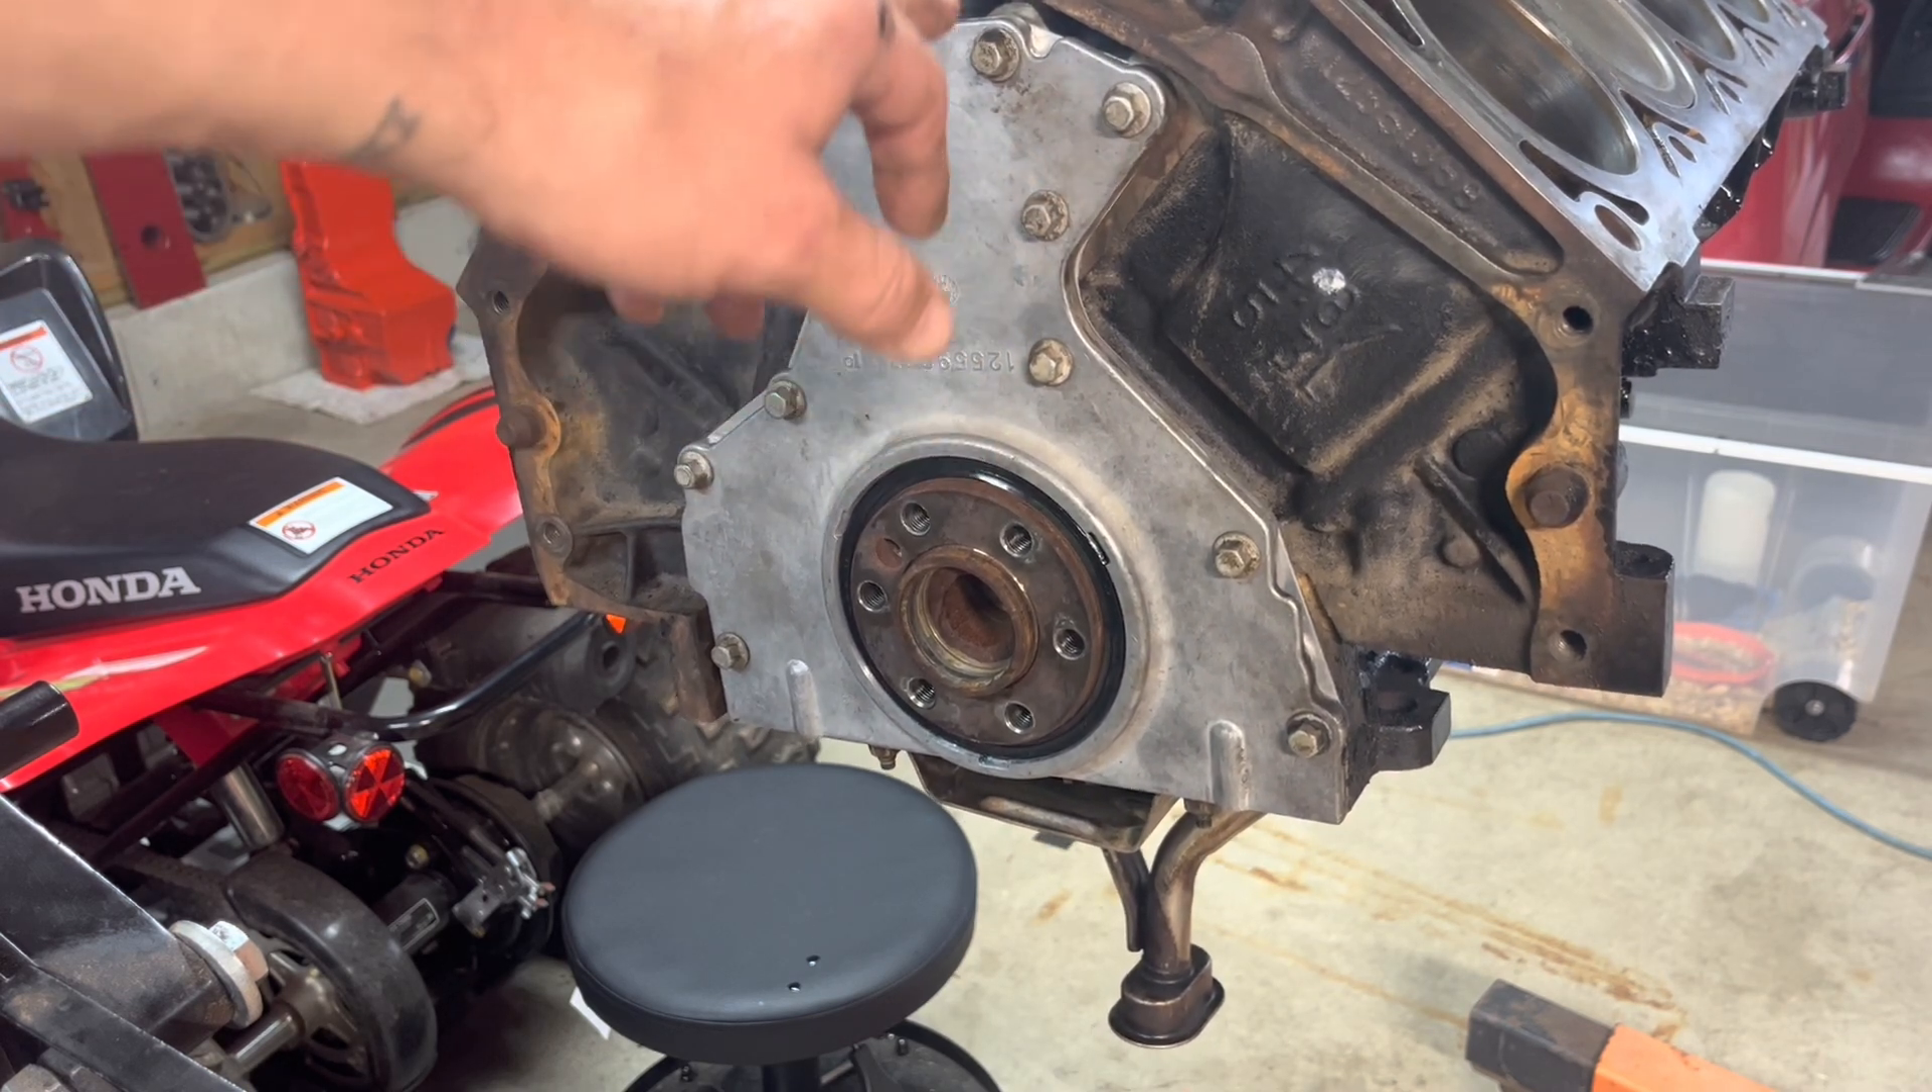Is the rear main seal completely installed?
Yes.